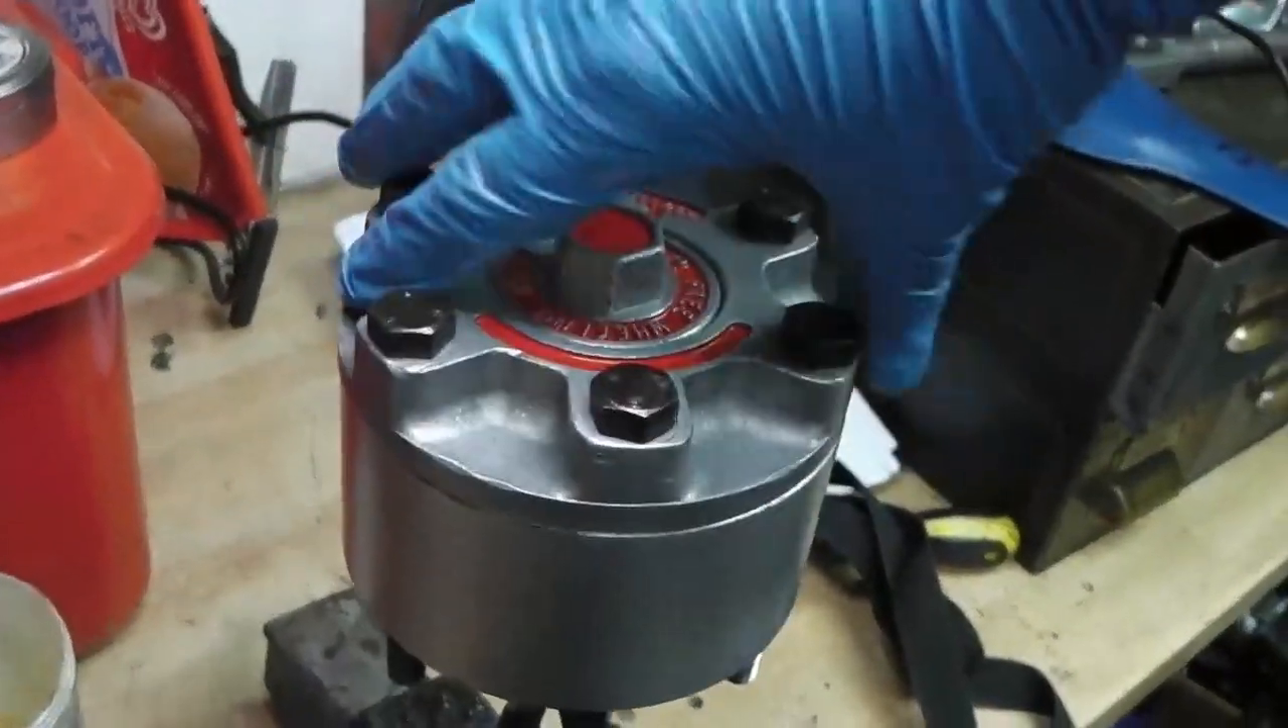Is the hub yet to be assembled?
No.